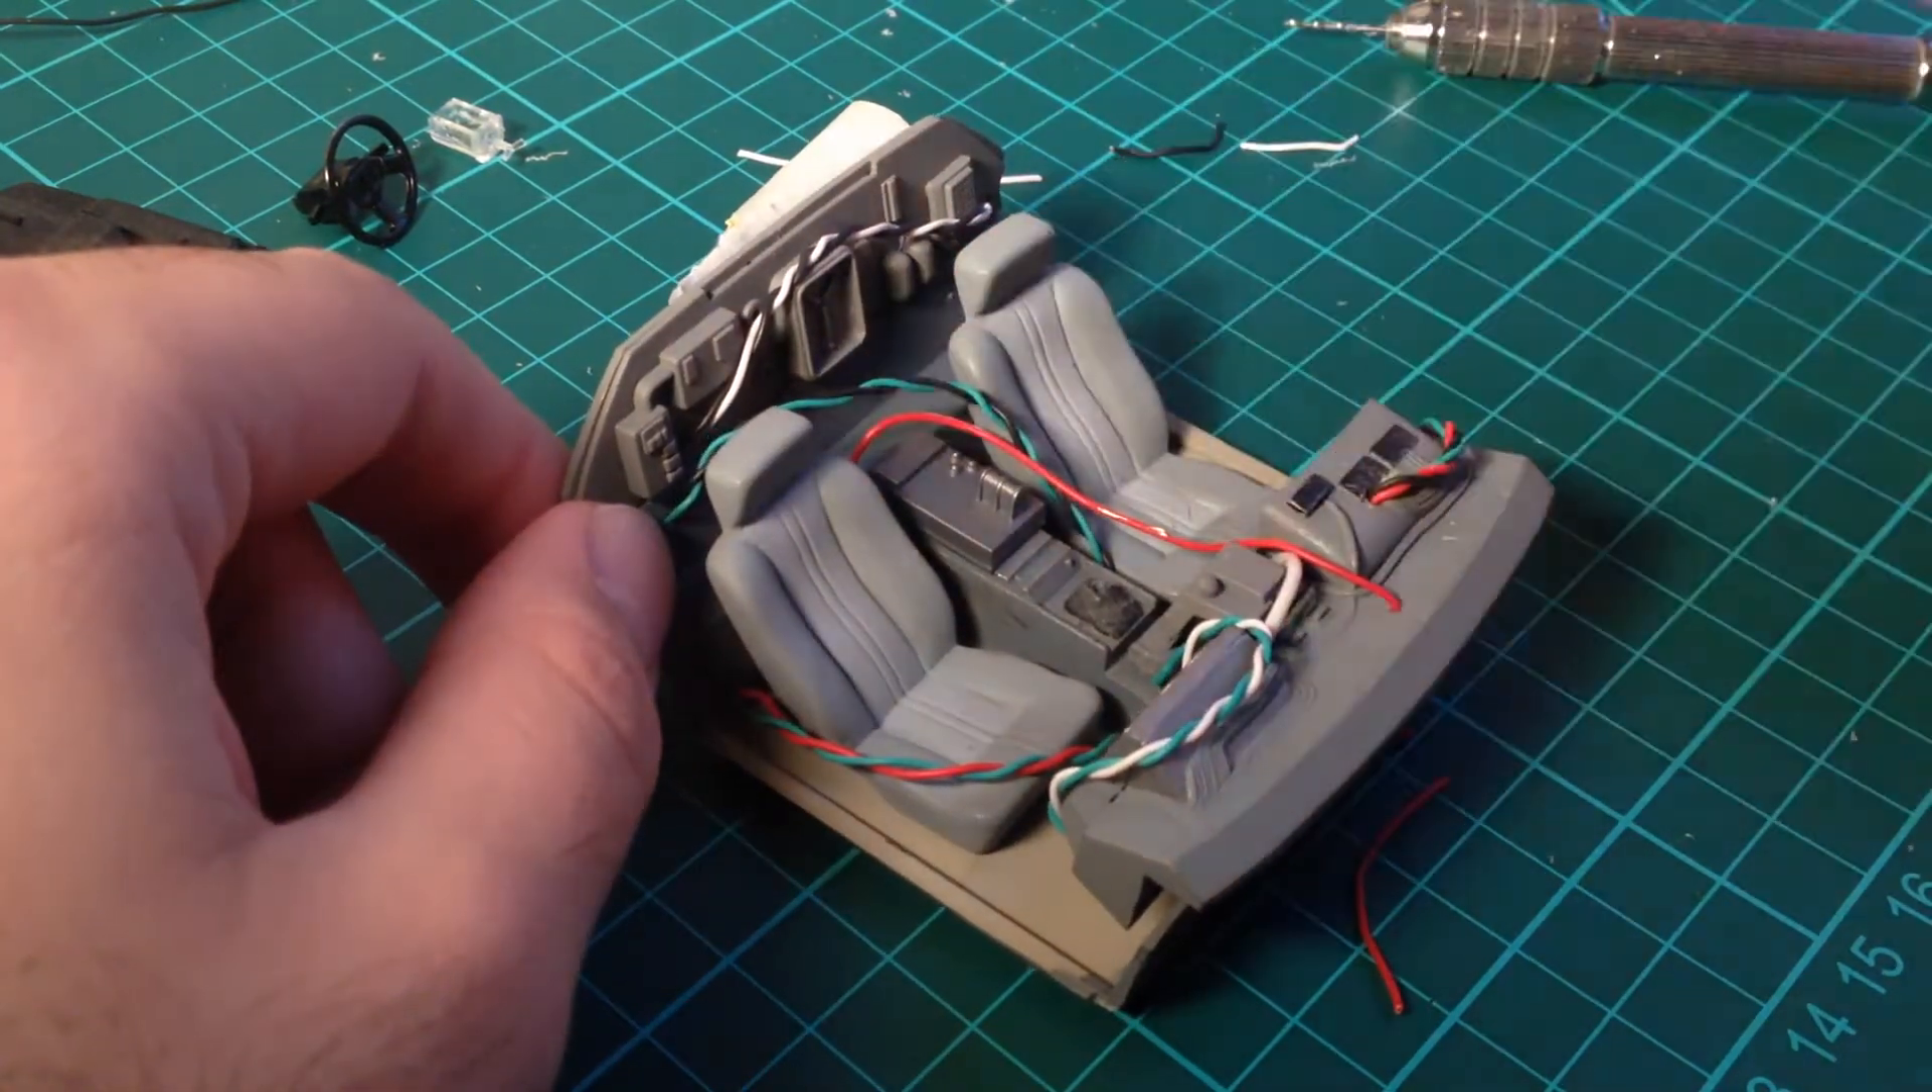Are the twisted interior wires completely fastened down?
No.